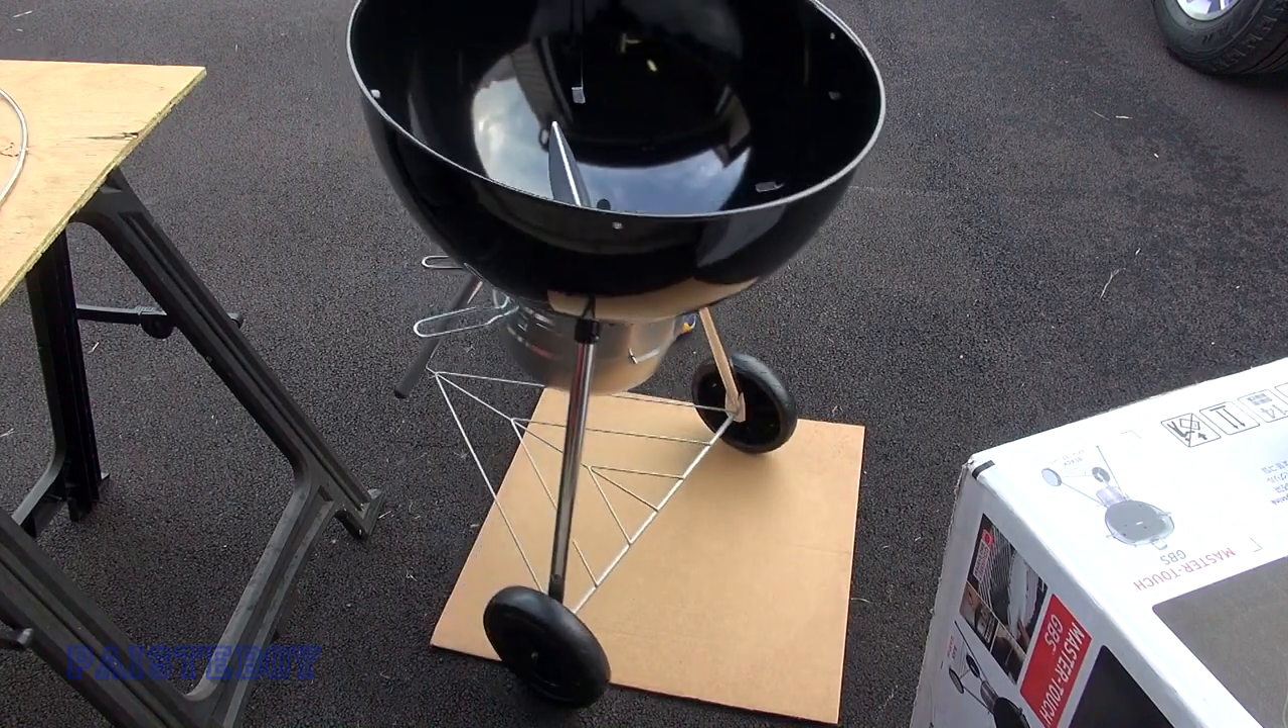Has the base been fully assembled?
Yes.